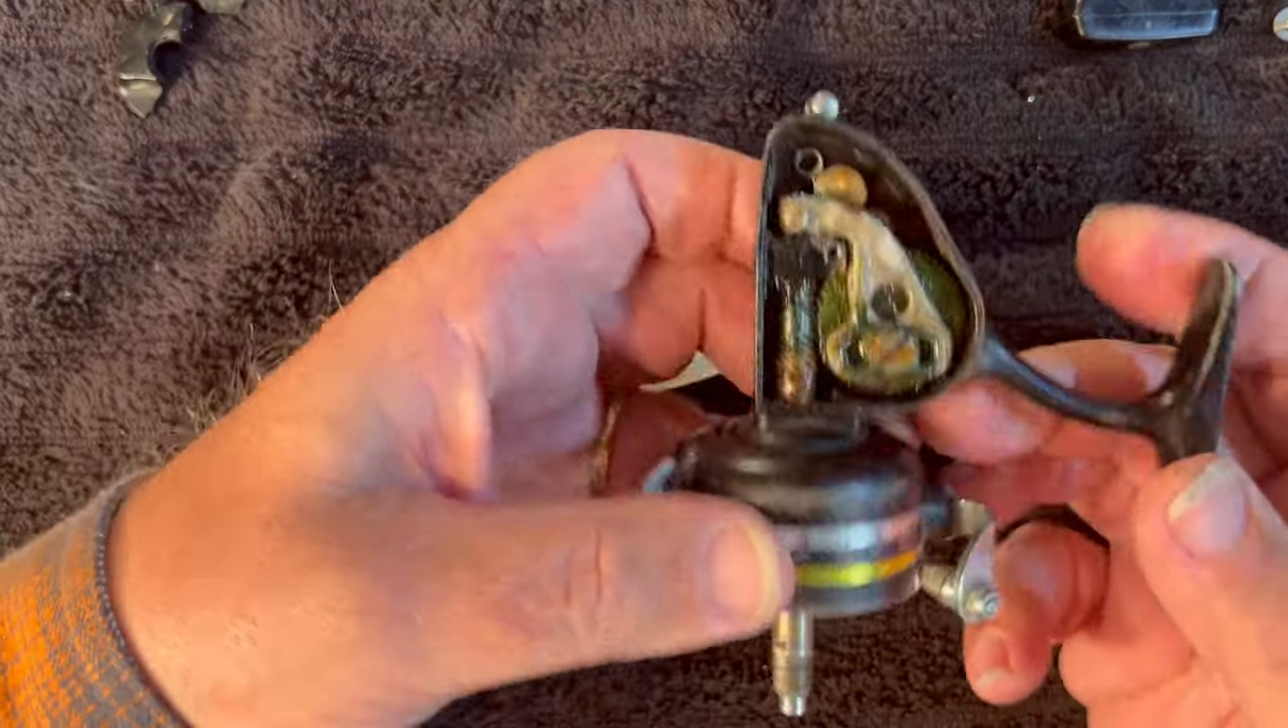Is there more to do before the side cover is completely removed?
No.